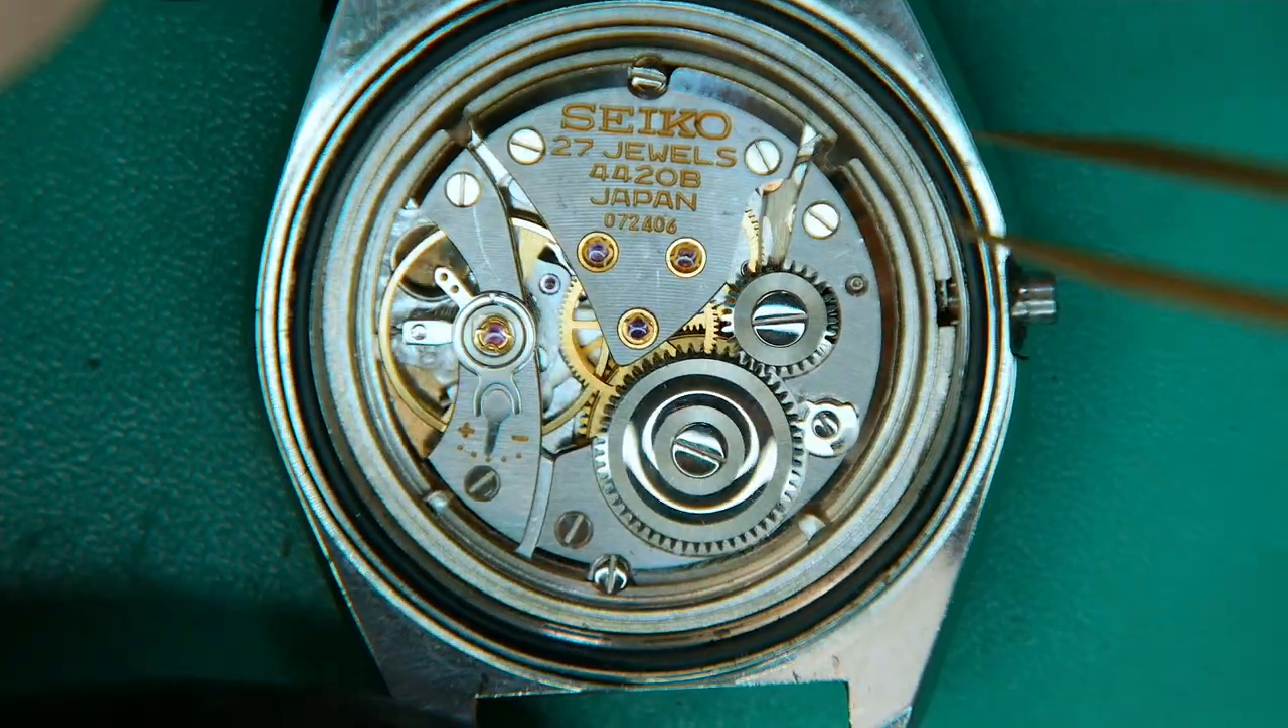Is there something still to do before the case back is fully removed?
No.